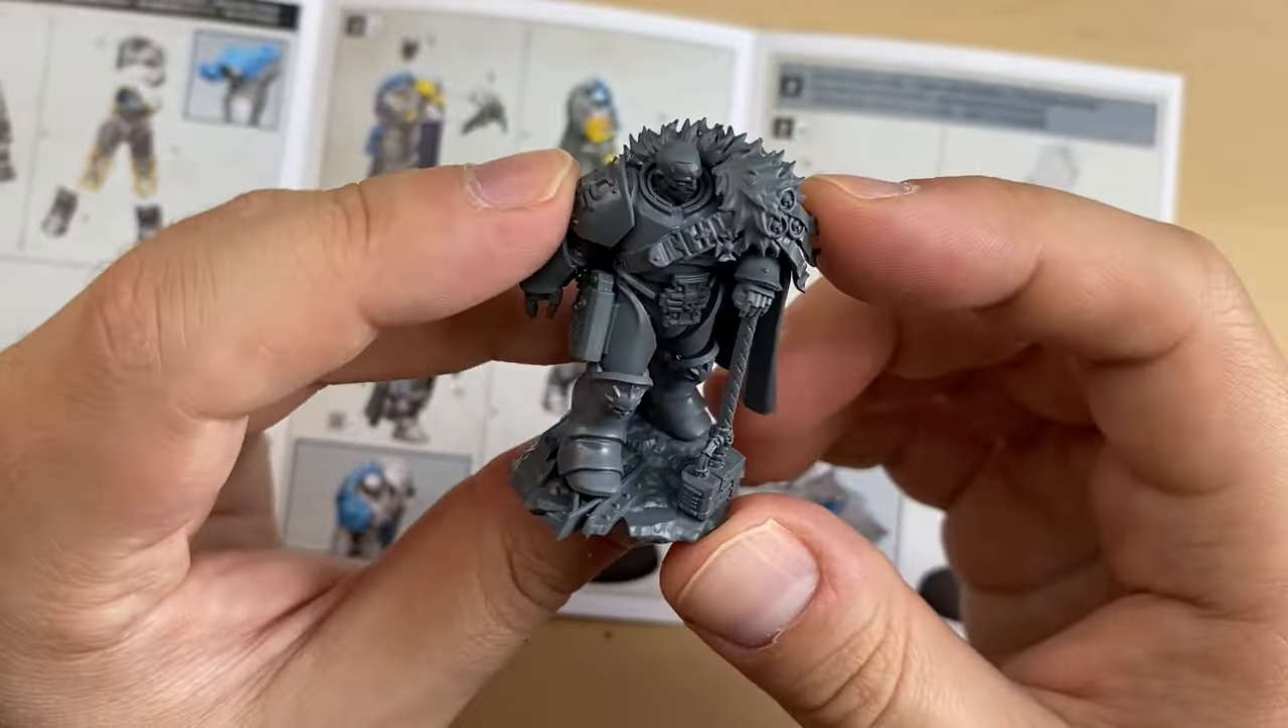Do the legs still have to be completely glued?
No.